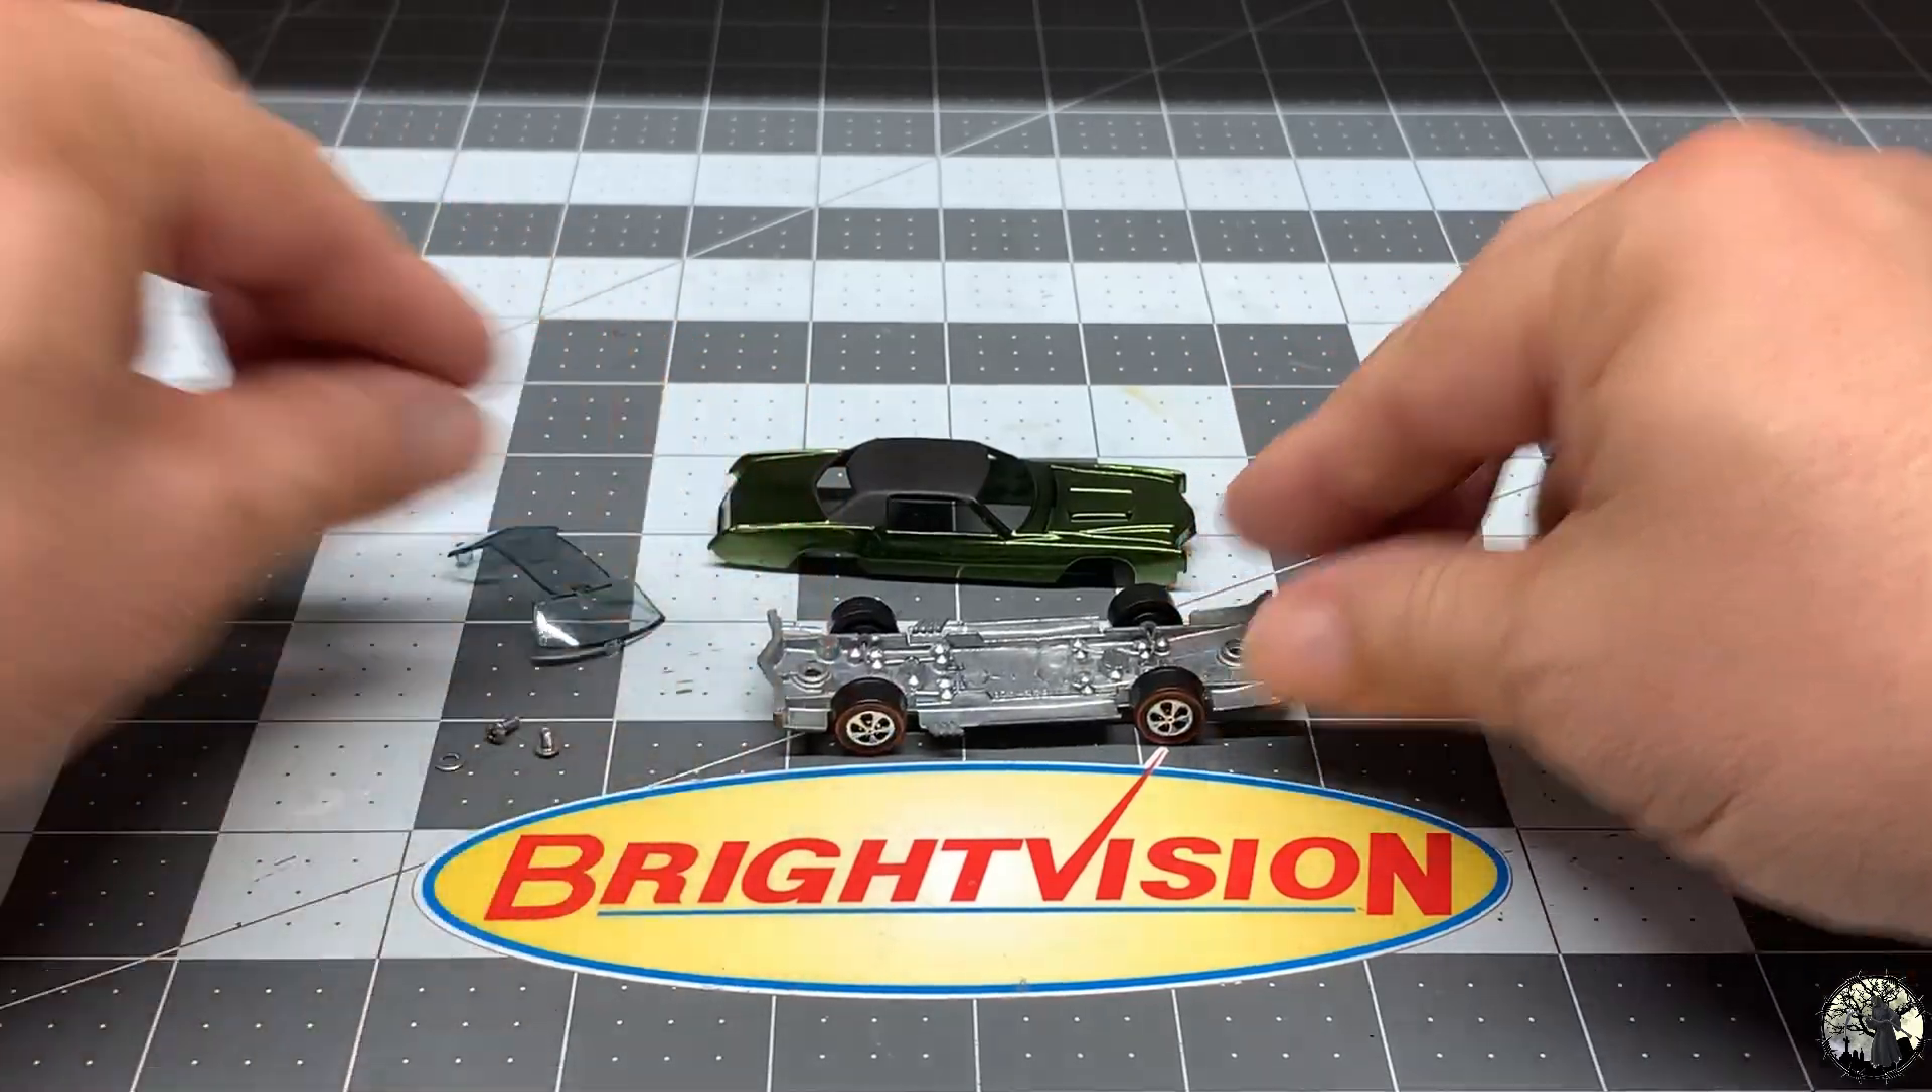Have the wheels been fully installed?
Yes.